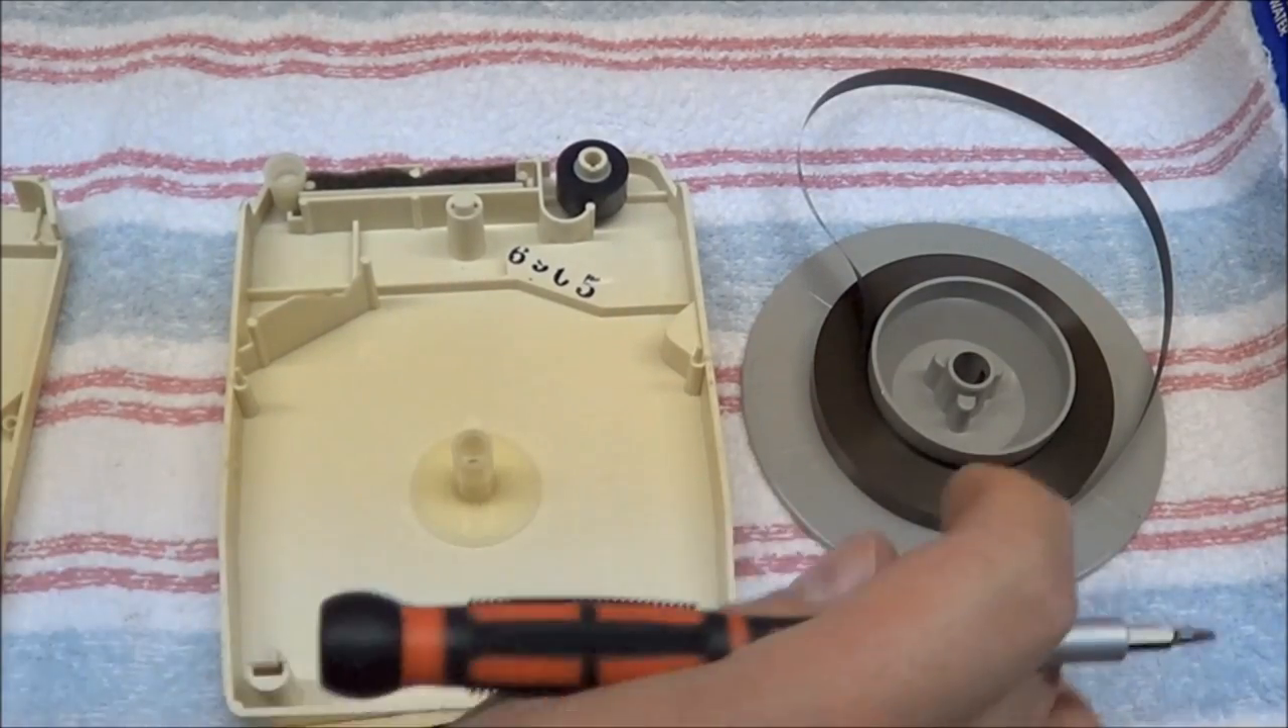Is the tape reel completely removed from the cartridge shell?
Yes.